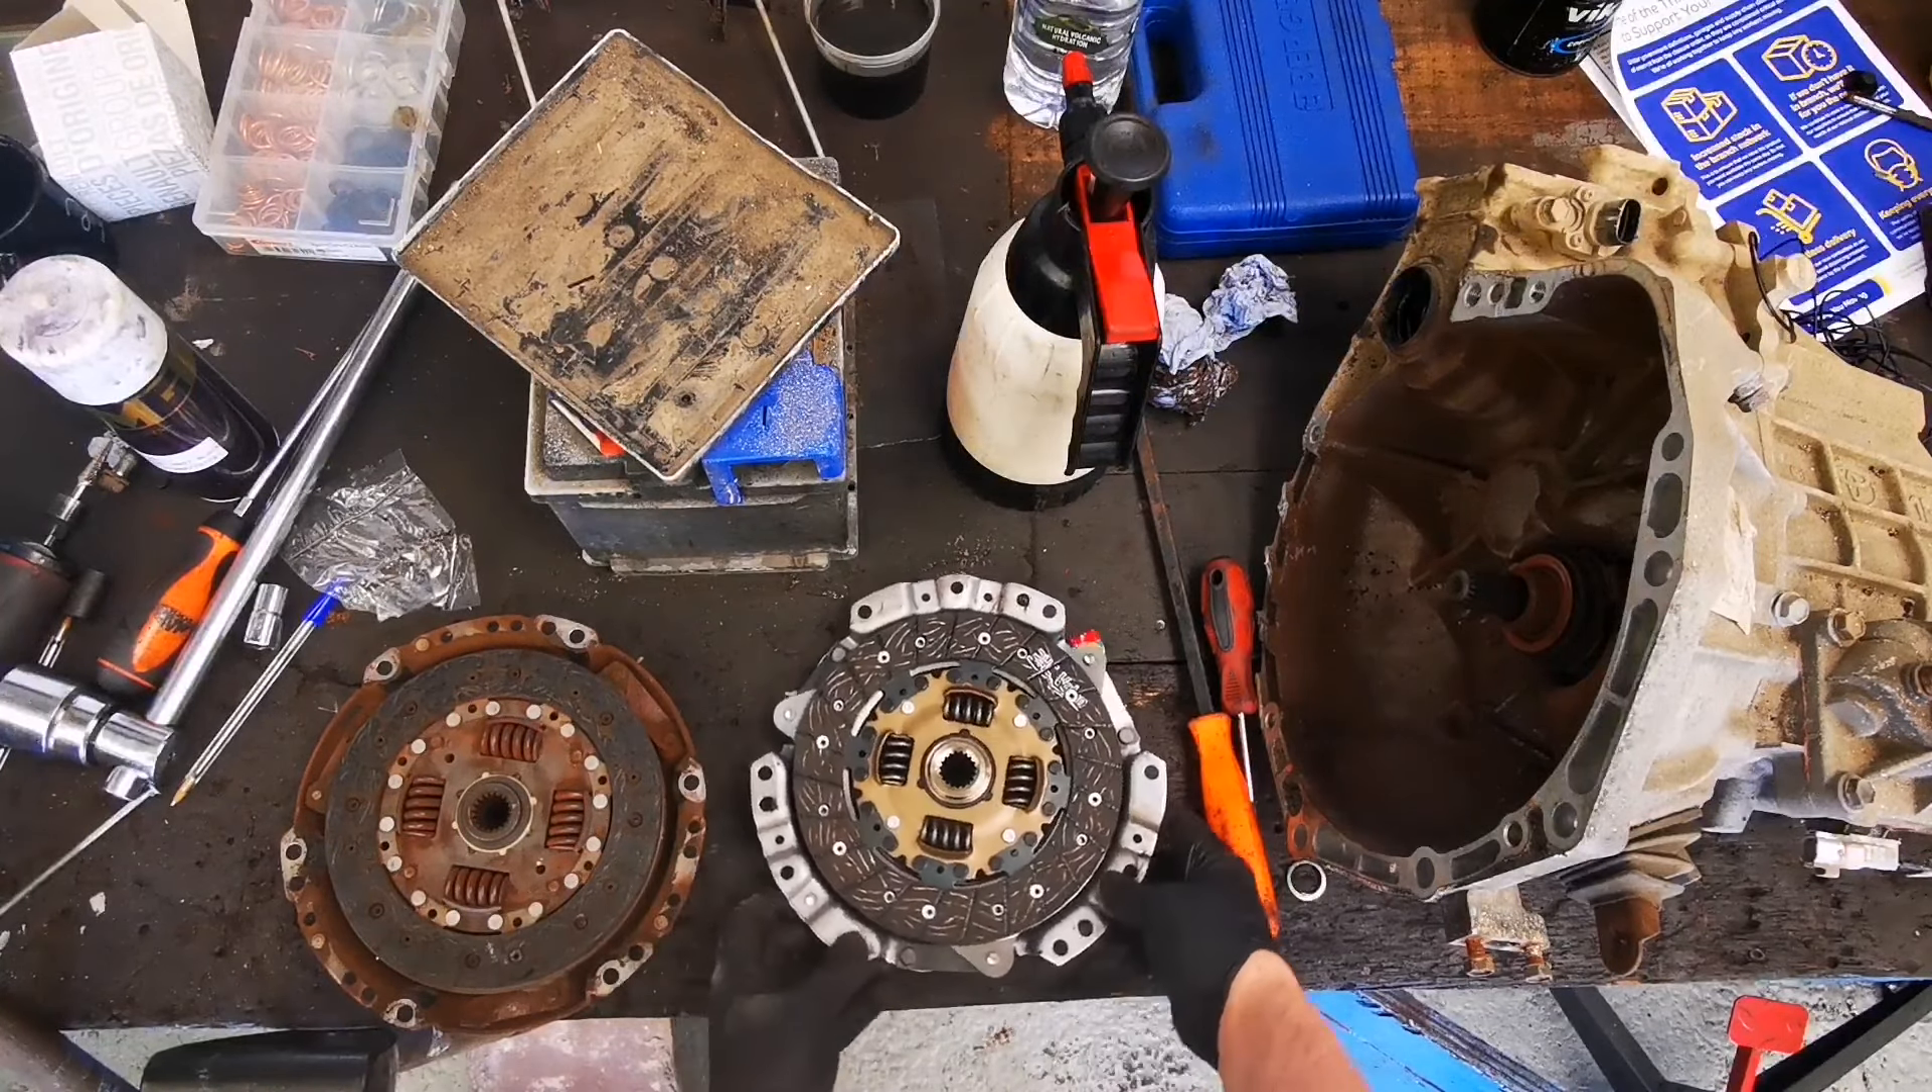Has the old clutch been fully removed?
Yes.